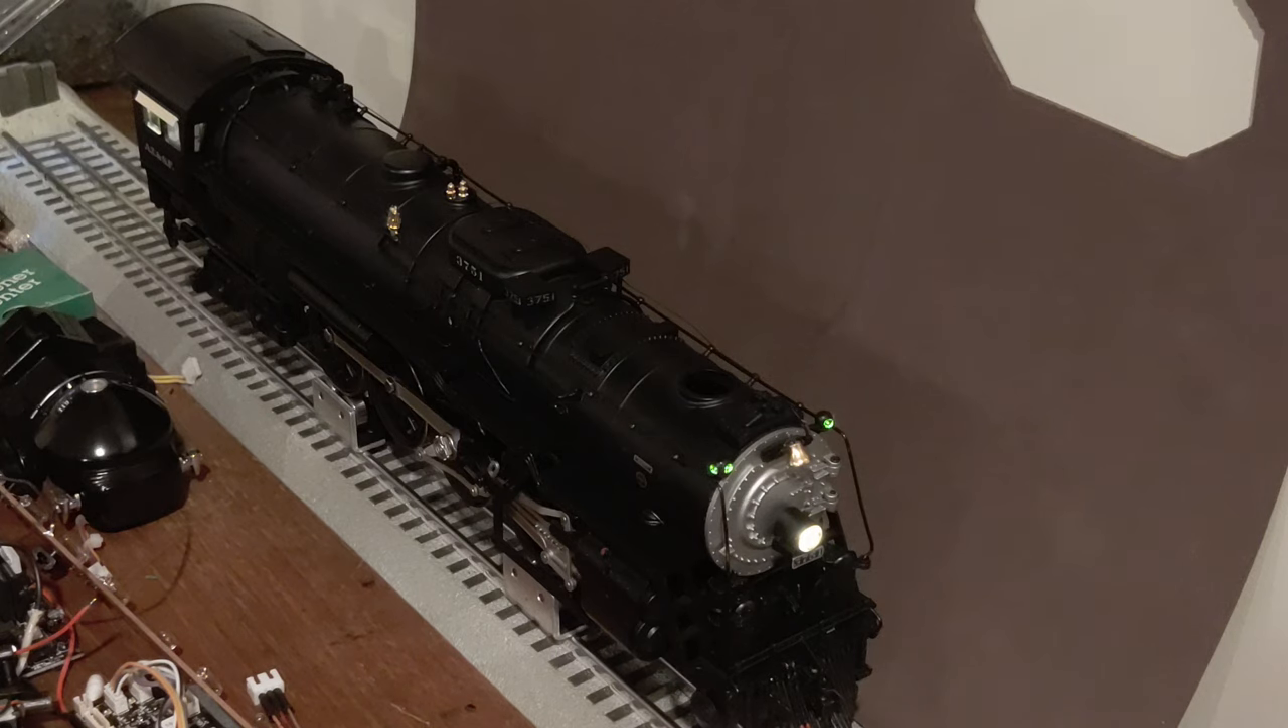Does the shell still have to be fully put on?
No.